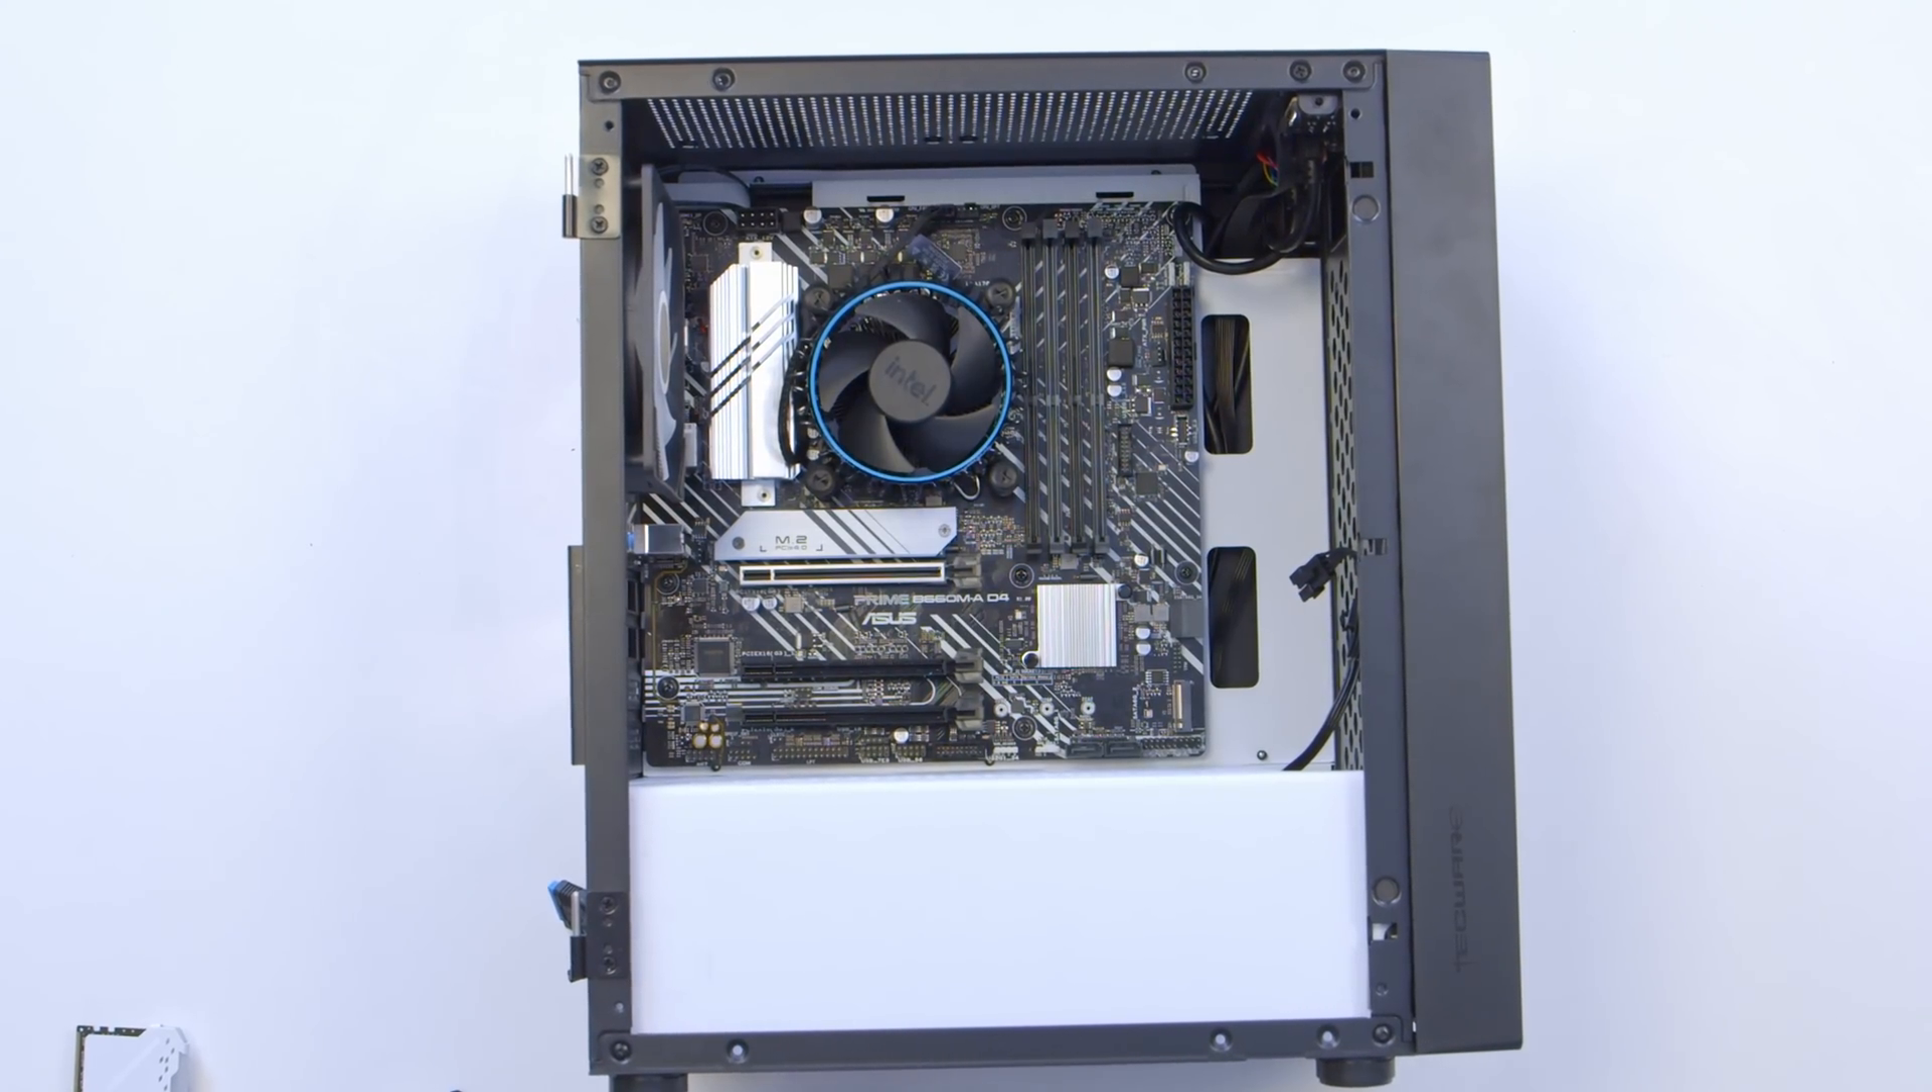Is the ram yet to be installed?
Yes.